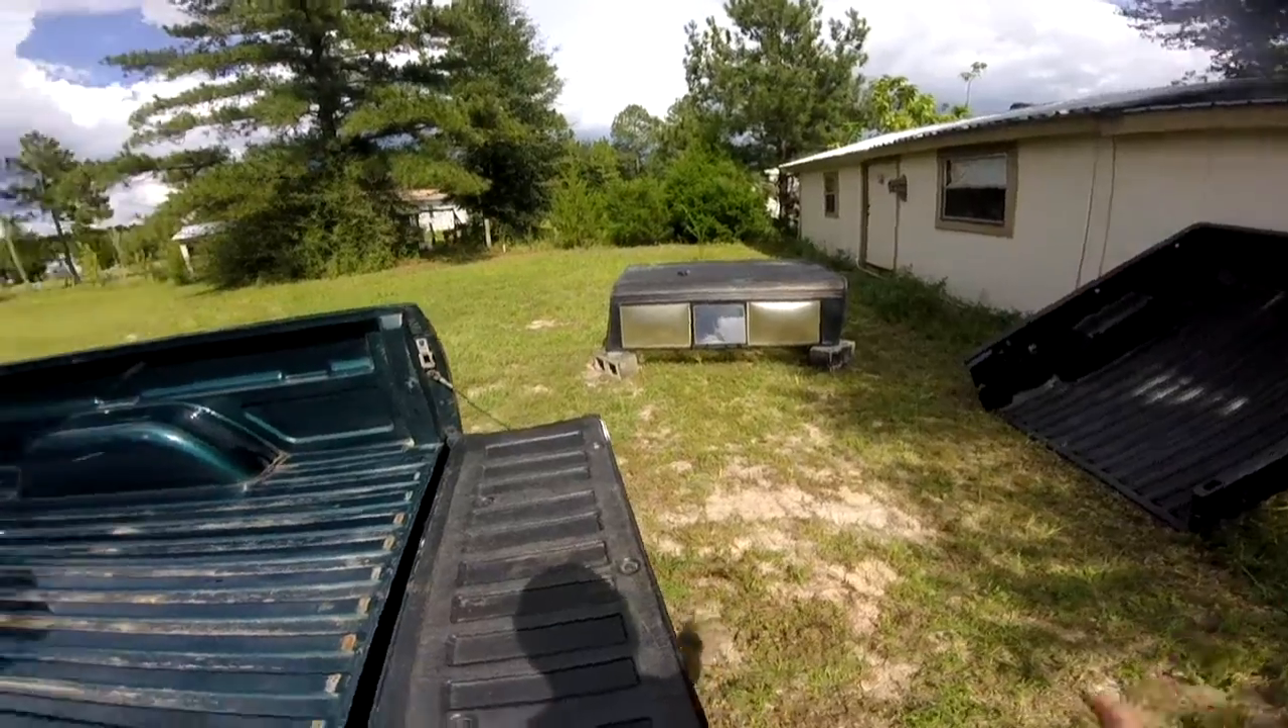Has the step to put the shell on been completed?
No.